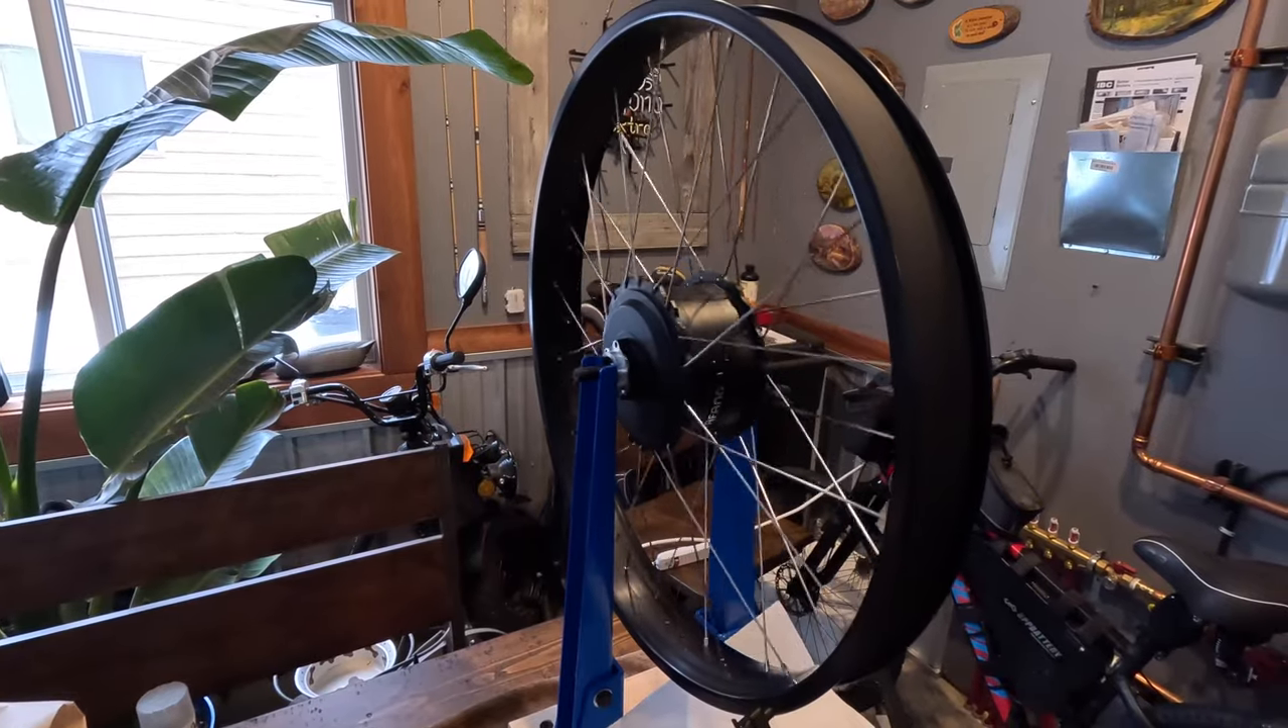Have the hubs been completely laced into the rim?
Yes.